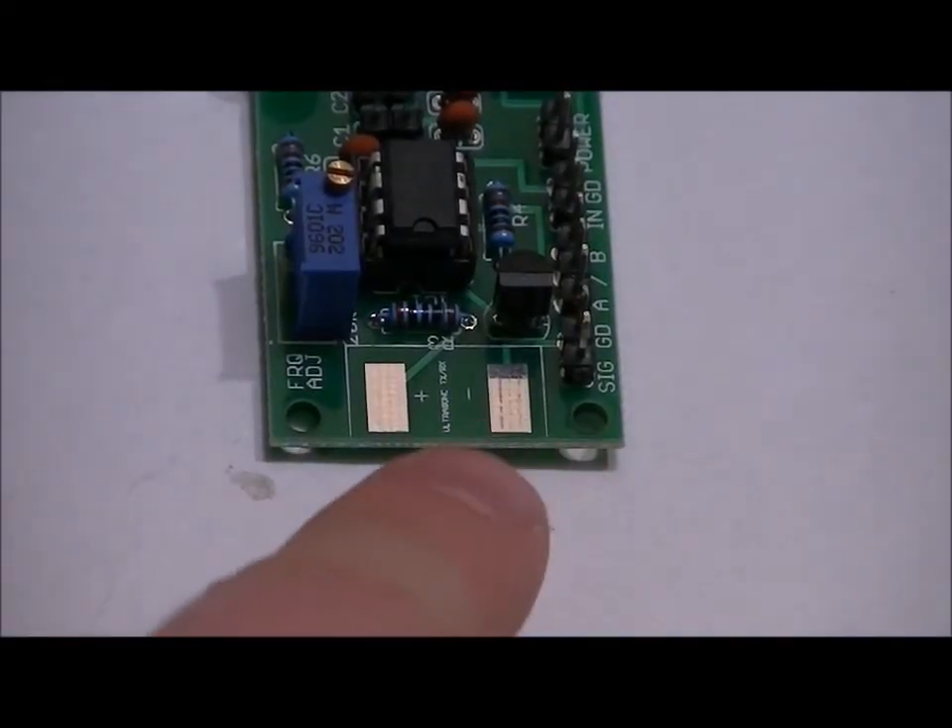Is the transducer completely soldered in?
No.